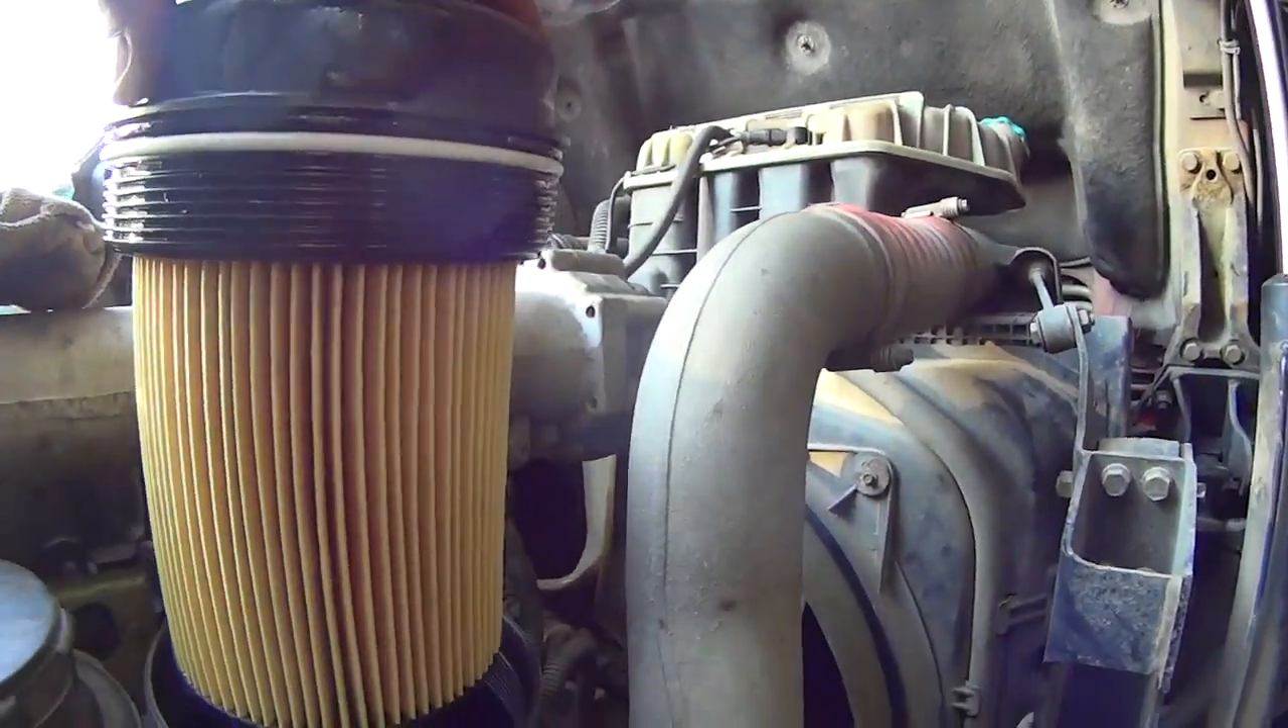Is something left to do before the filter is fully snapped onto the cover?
No.